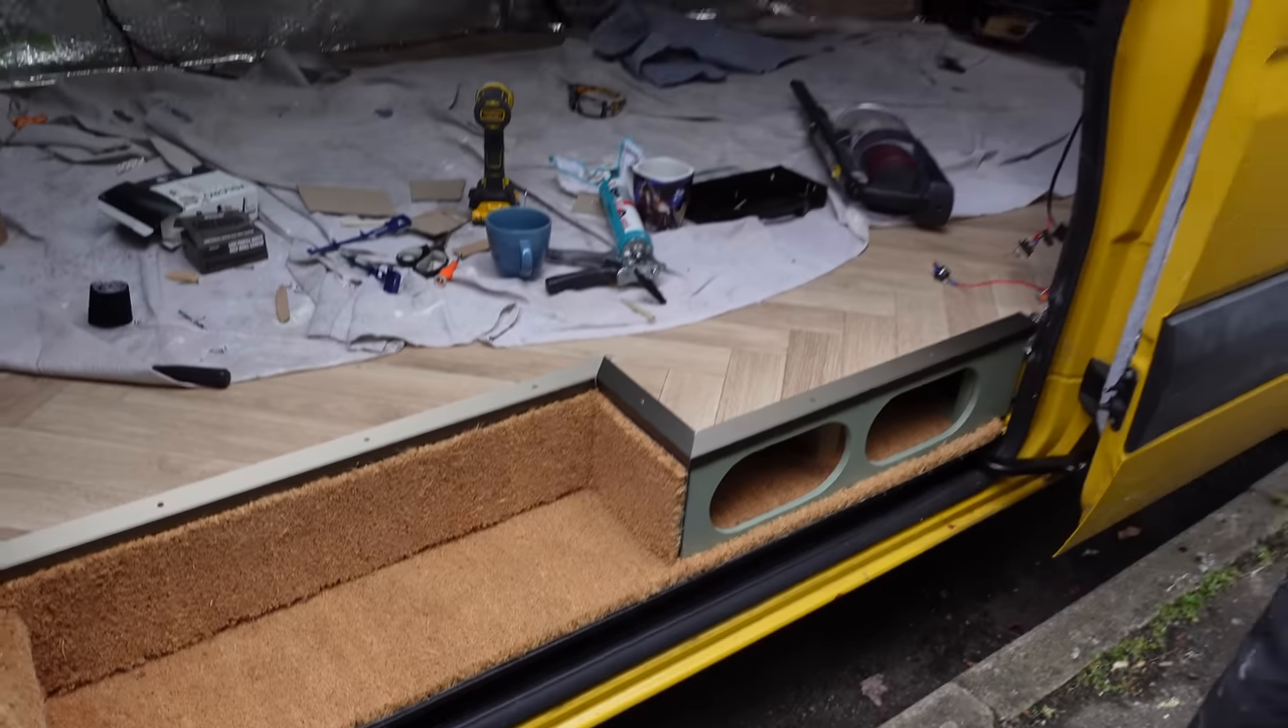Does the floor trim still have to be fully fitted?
No.